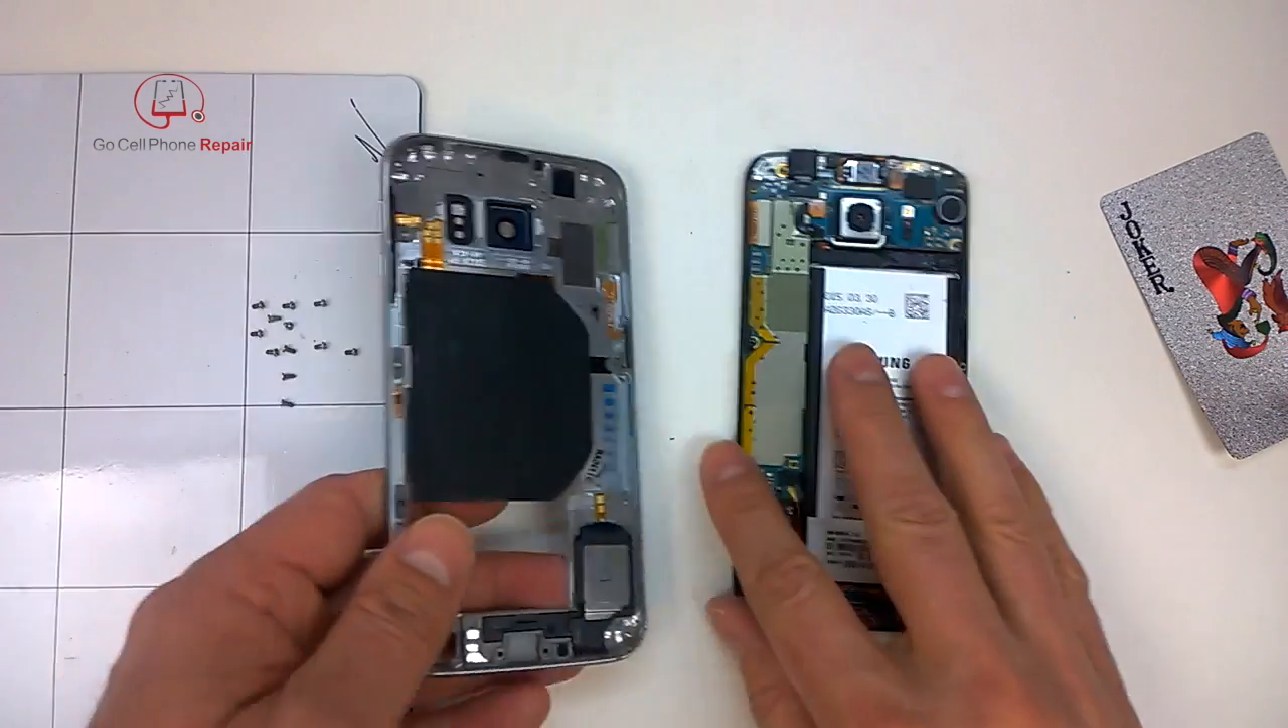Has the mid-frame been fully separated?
Yes.